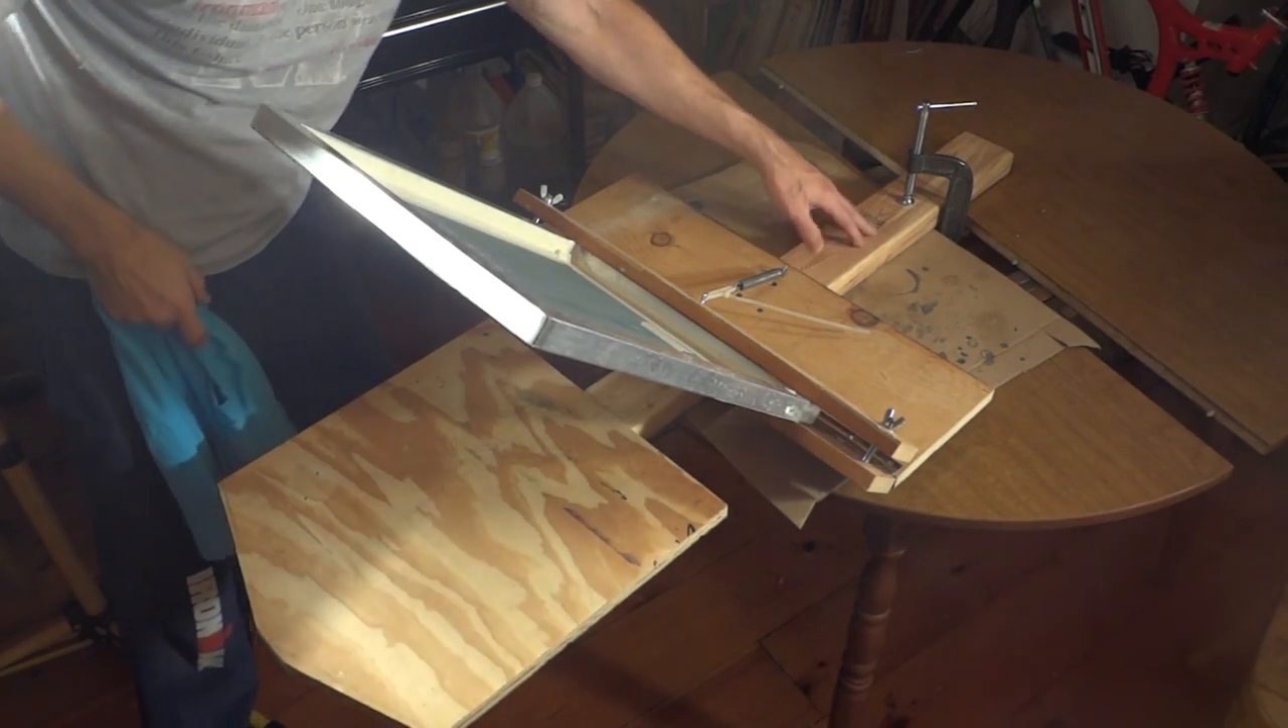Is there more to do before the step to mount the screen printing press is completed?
No.